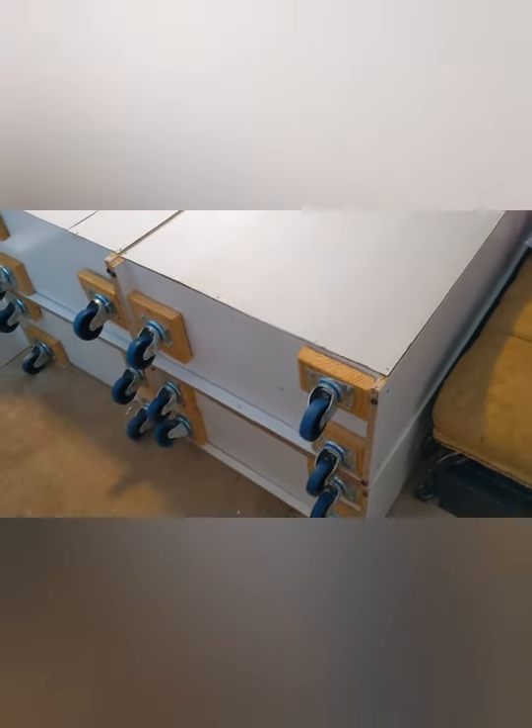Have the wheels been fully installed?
Yes.